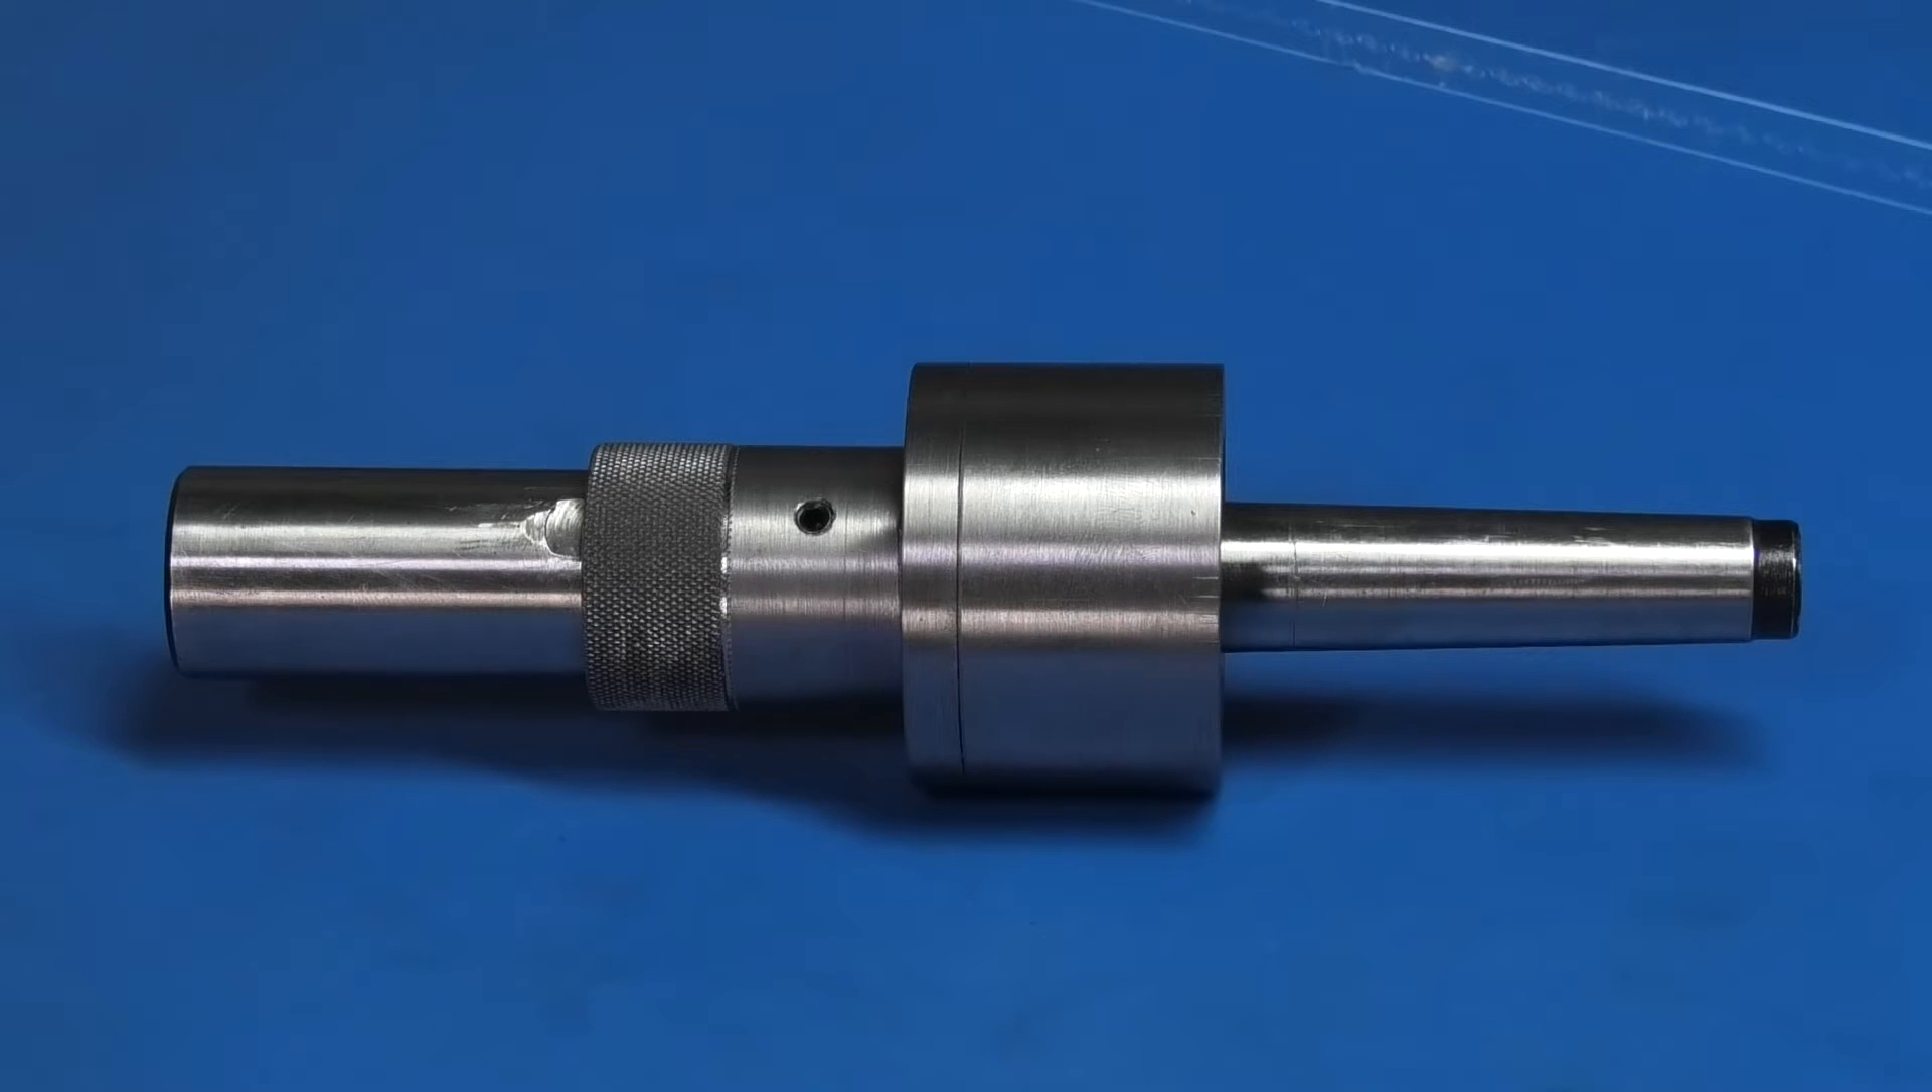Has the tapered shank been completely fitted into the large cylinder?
Yes.